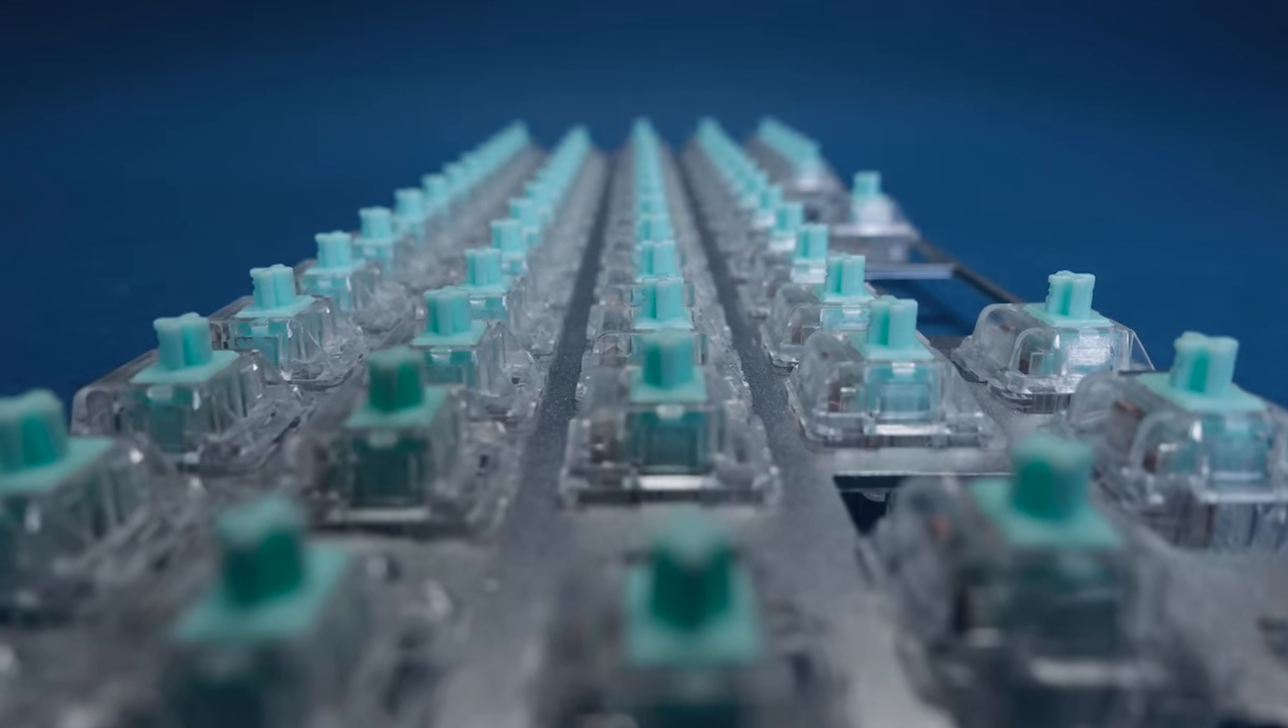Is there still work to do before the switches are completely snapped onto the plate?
No.